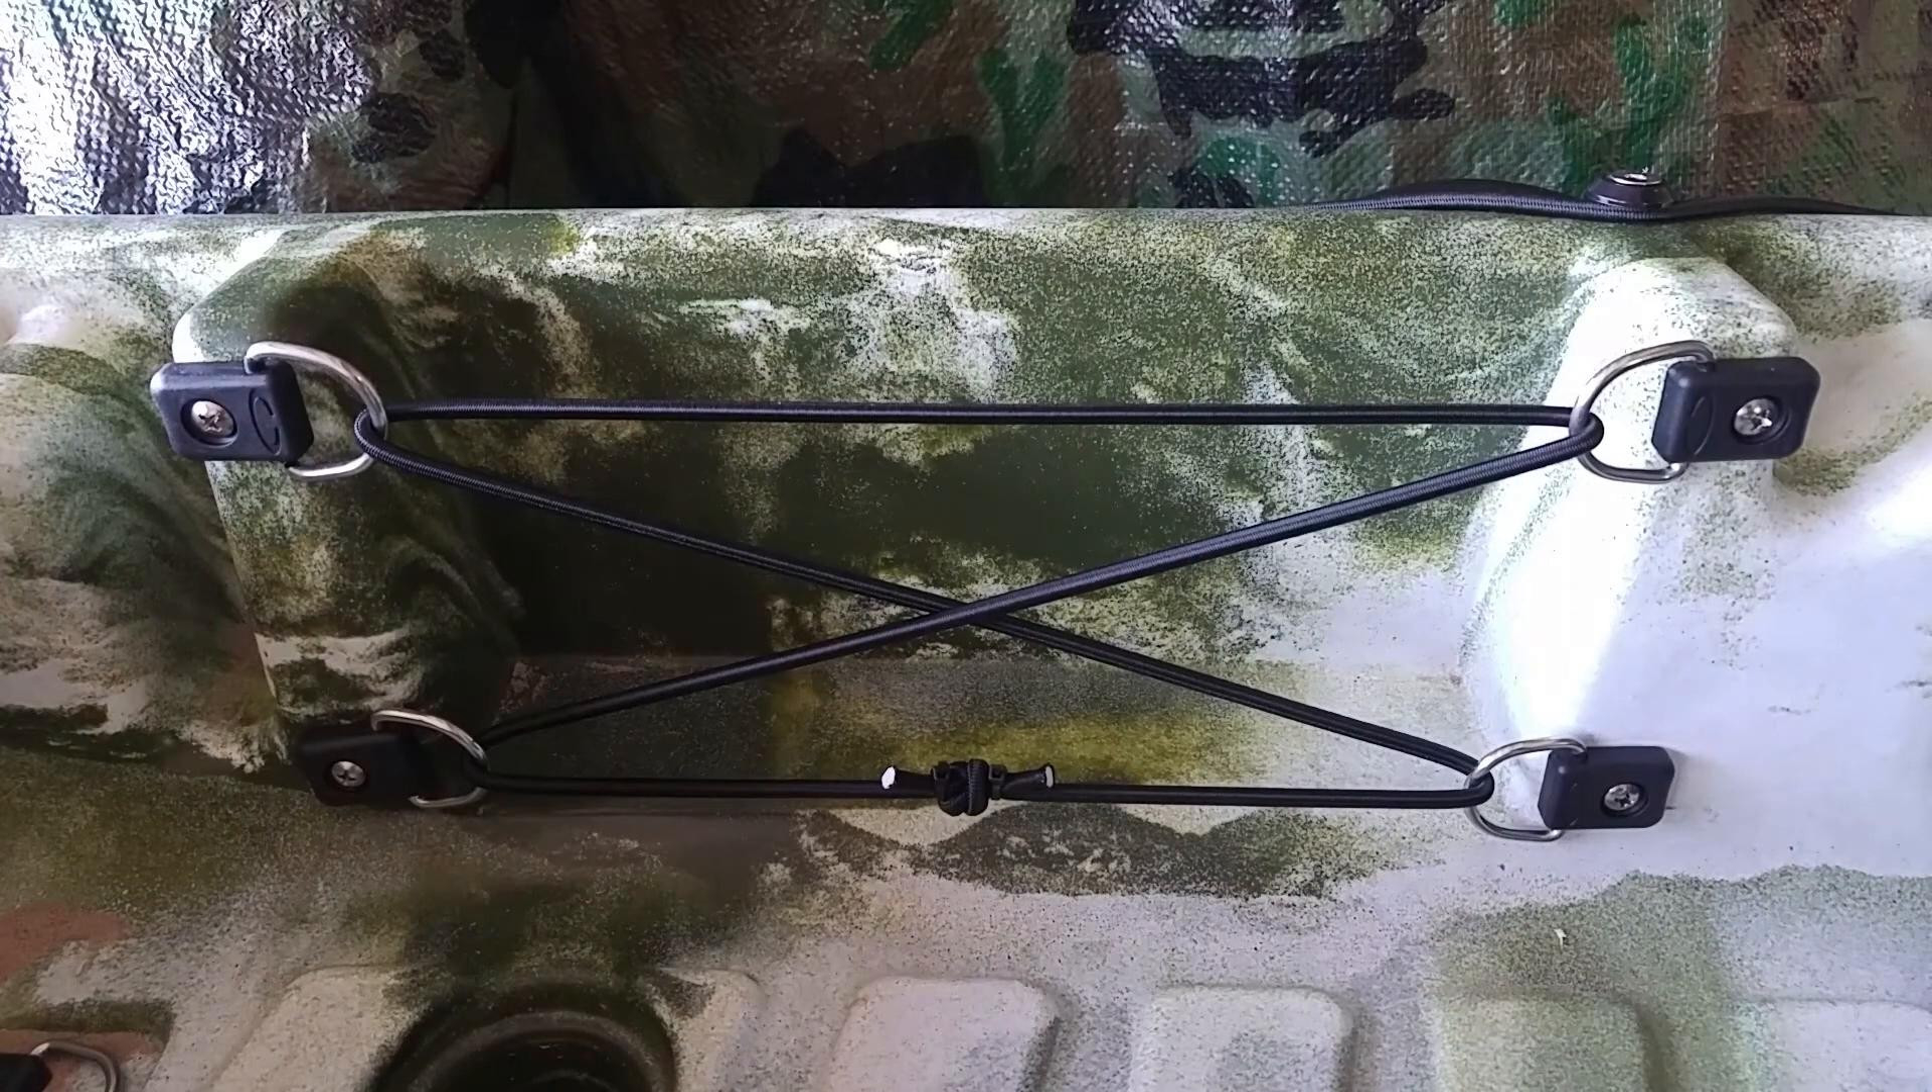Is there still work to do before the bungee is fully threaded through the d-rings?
No.